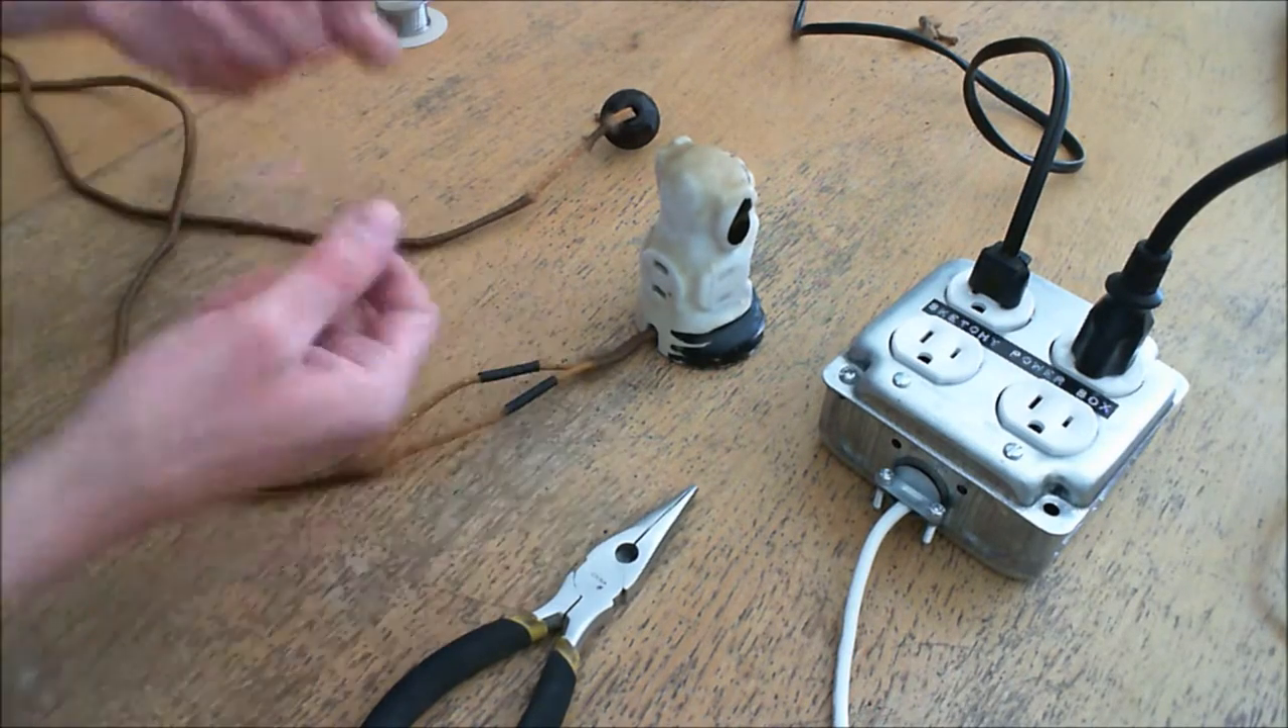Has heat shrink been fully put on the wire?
Yes.